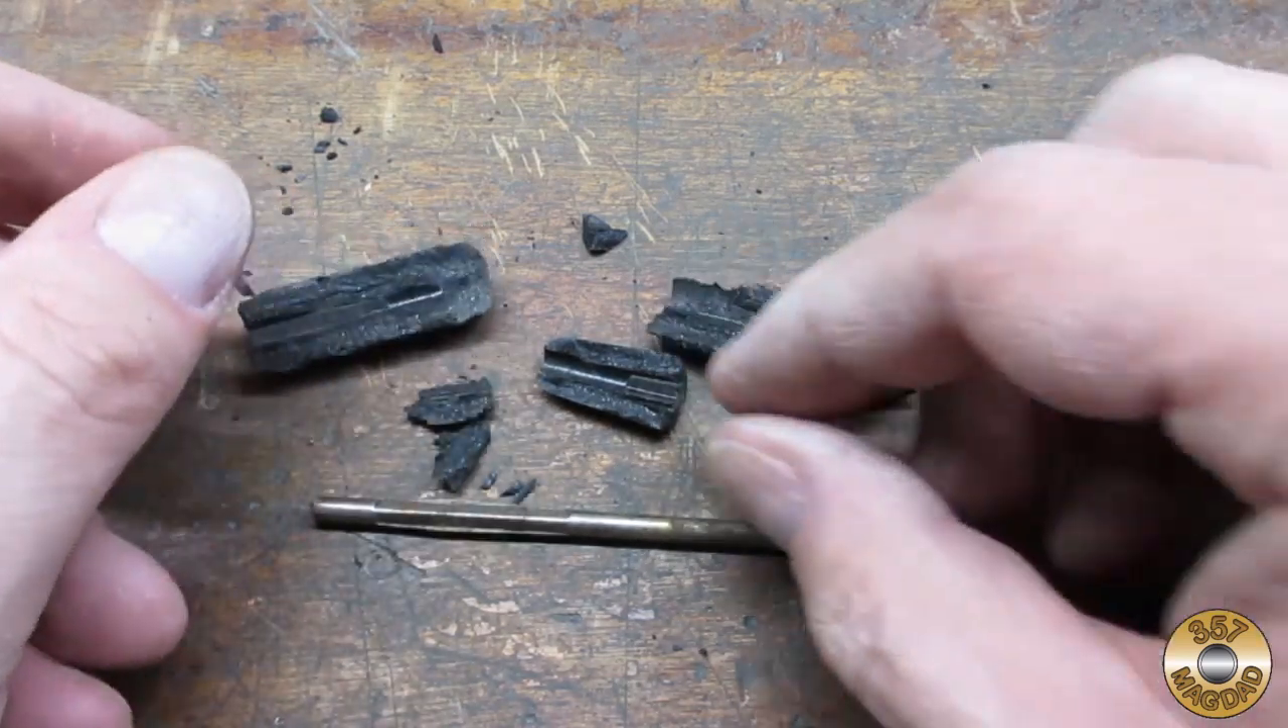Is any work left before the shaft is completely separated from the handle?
No.